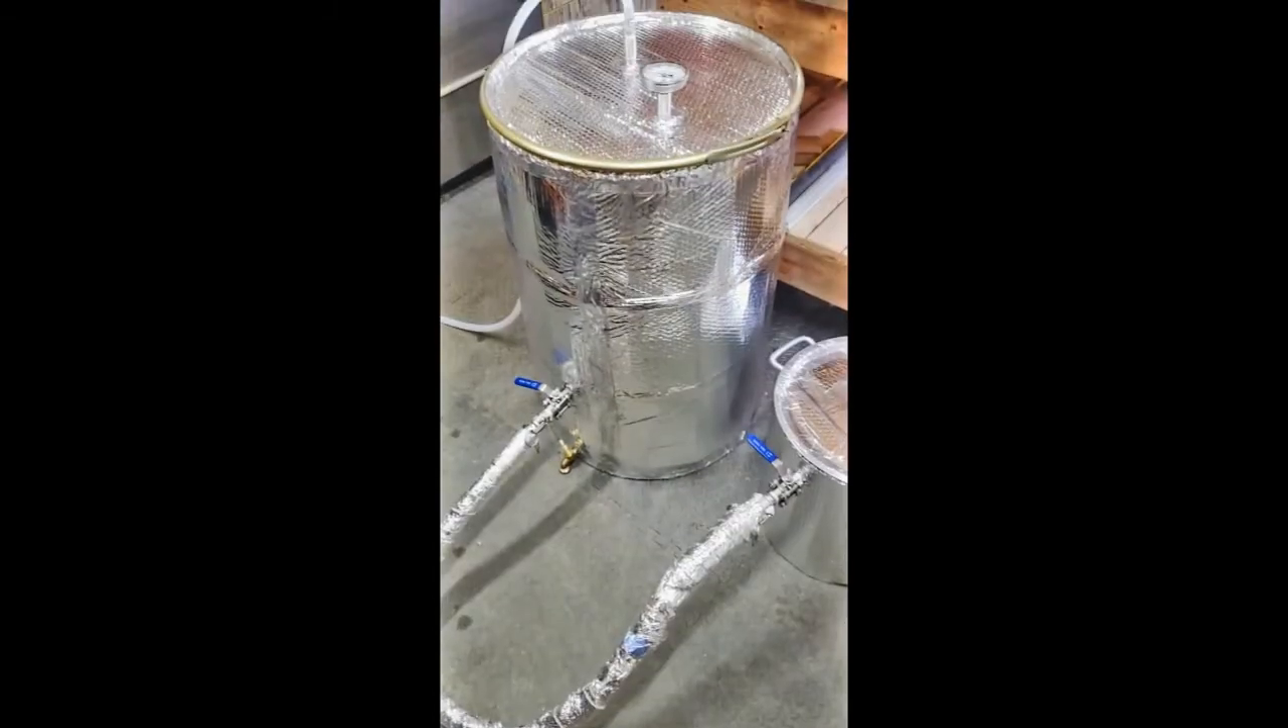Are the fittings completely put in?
Yes.